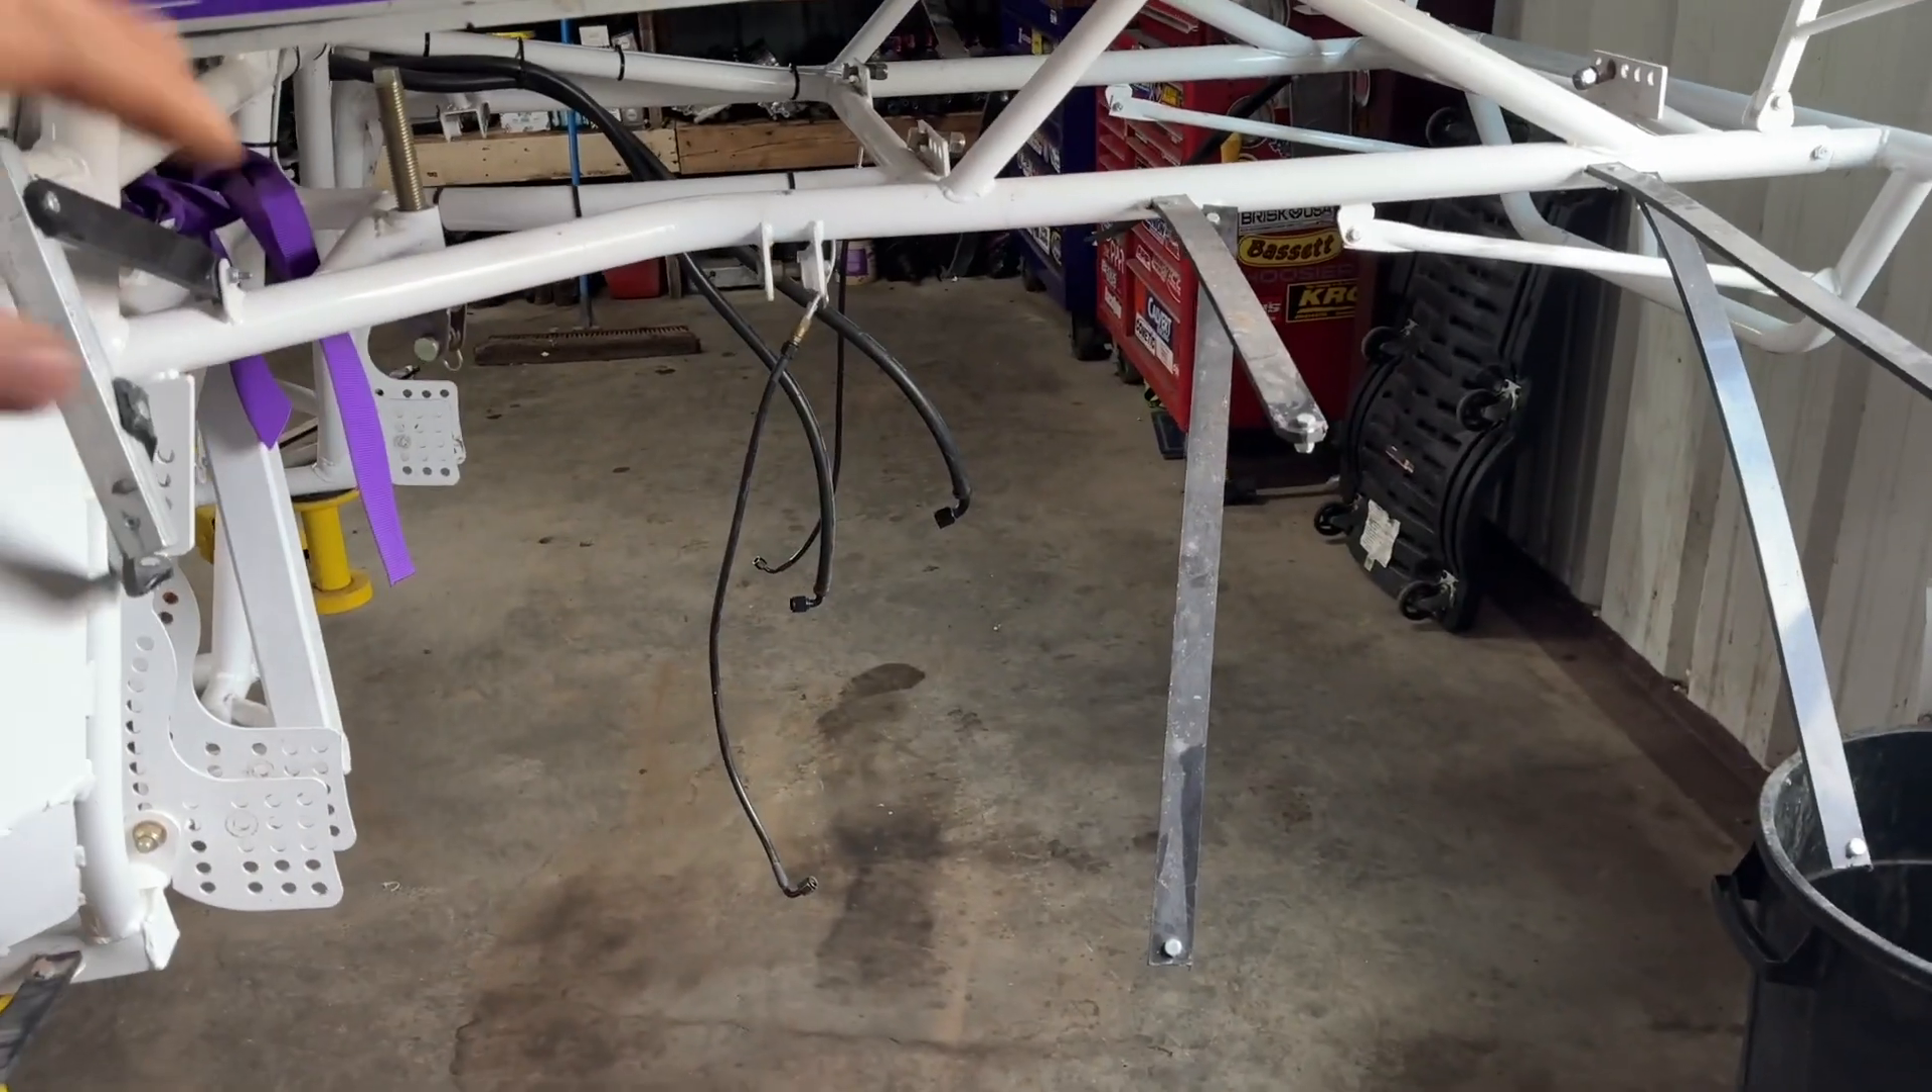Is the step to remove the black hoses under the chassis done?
No.